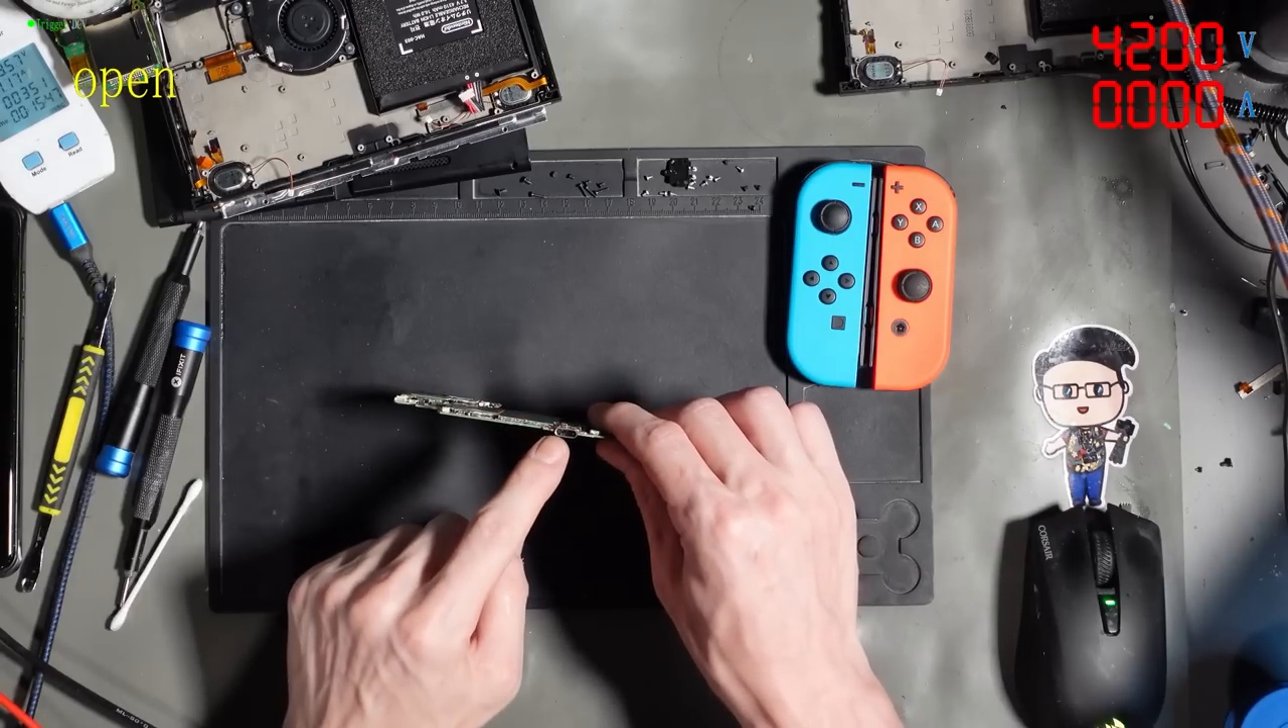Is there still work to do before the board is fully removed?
No.